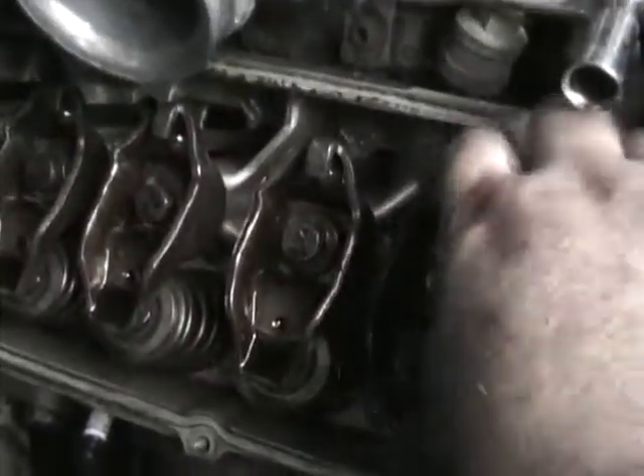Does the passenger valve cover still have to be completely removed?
No.